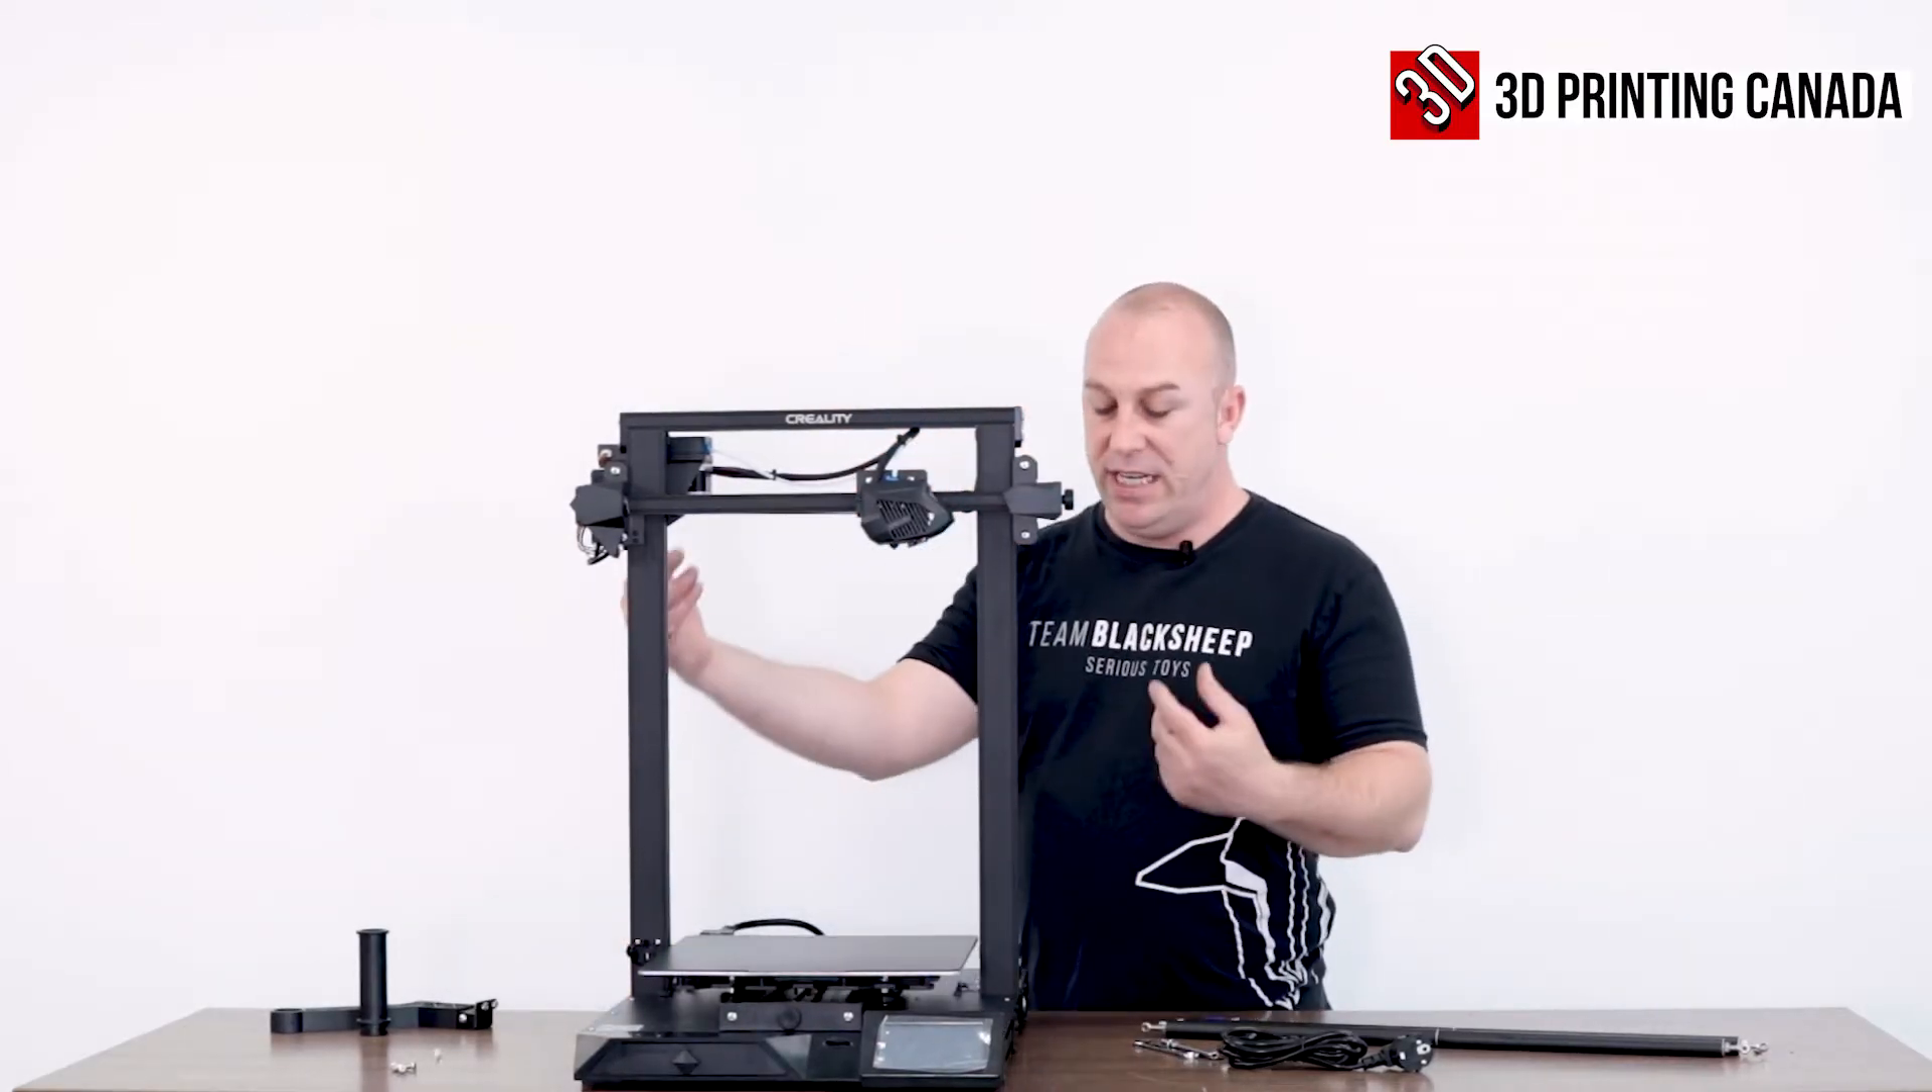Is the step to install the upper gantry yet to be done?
No.